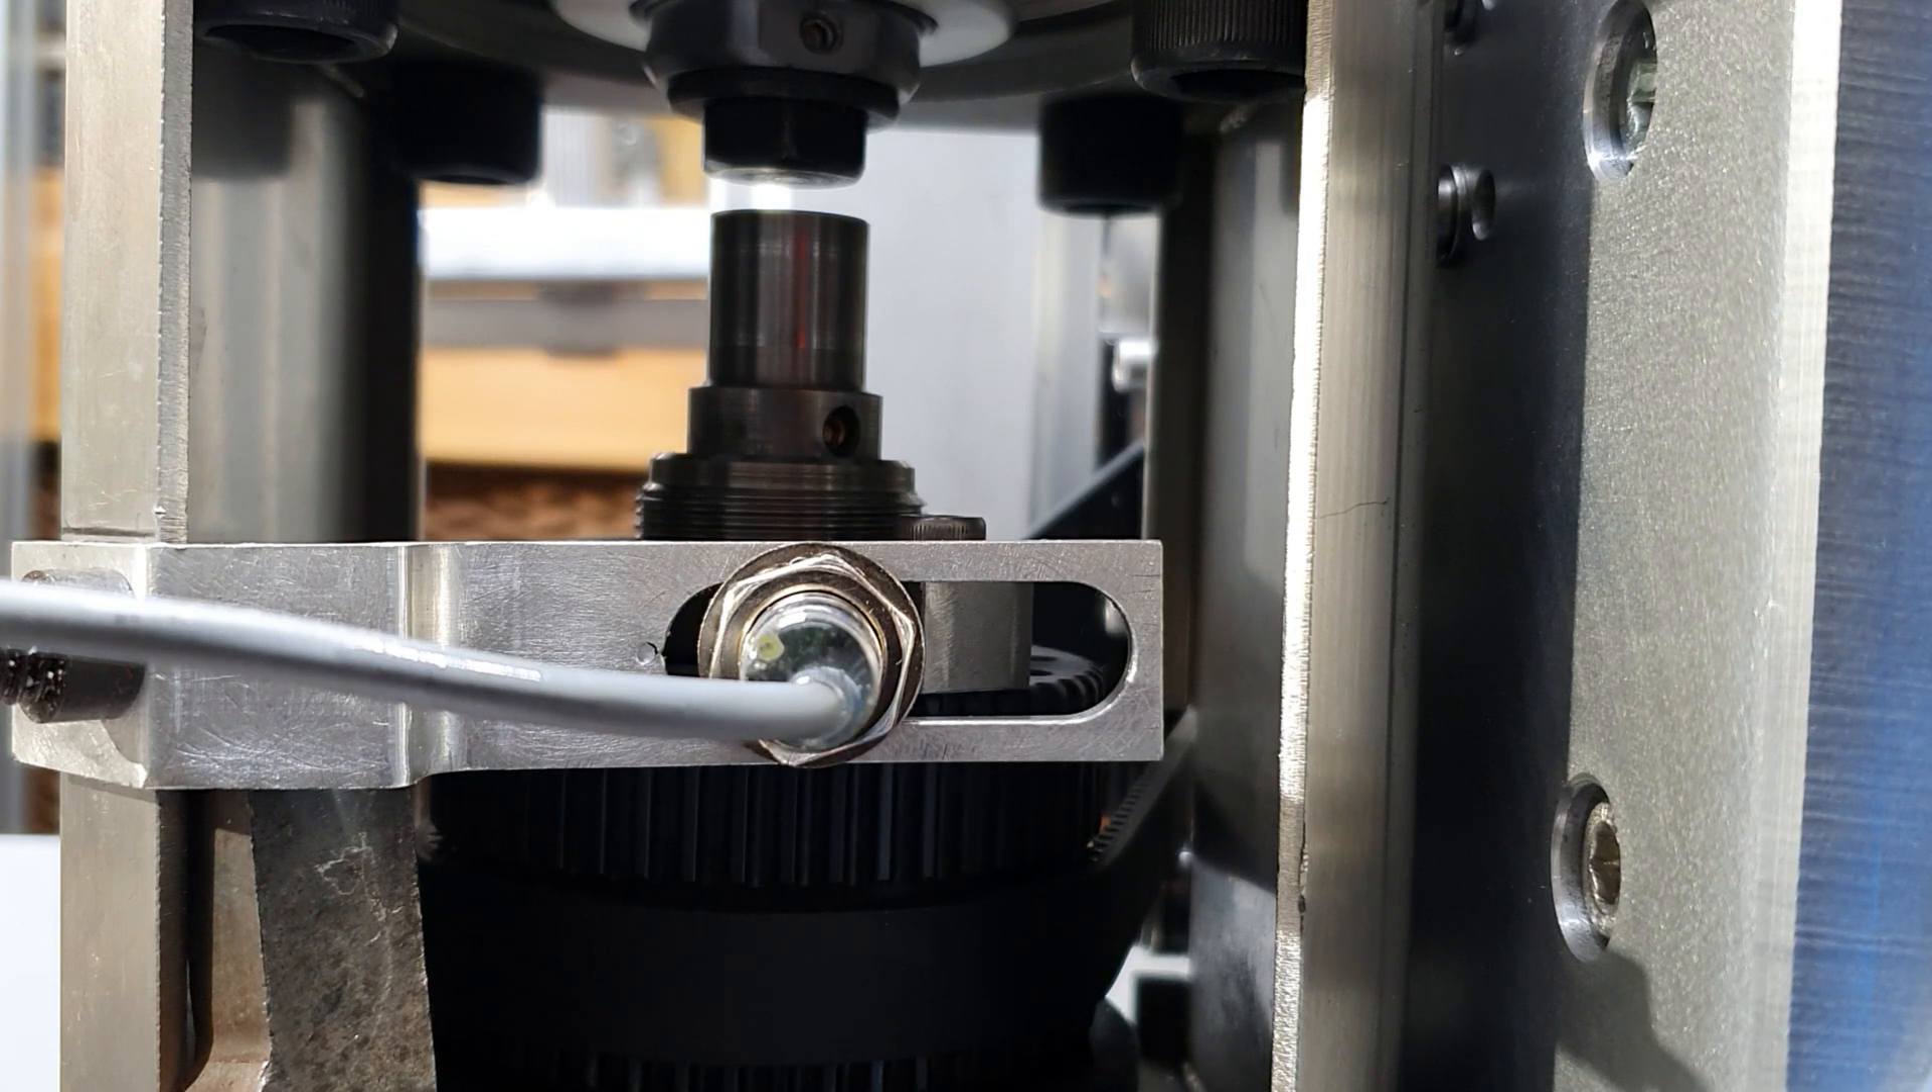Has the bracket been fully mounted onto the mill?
Yes.